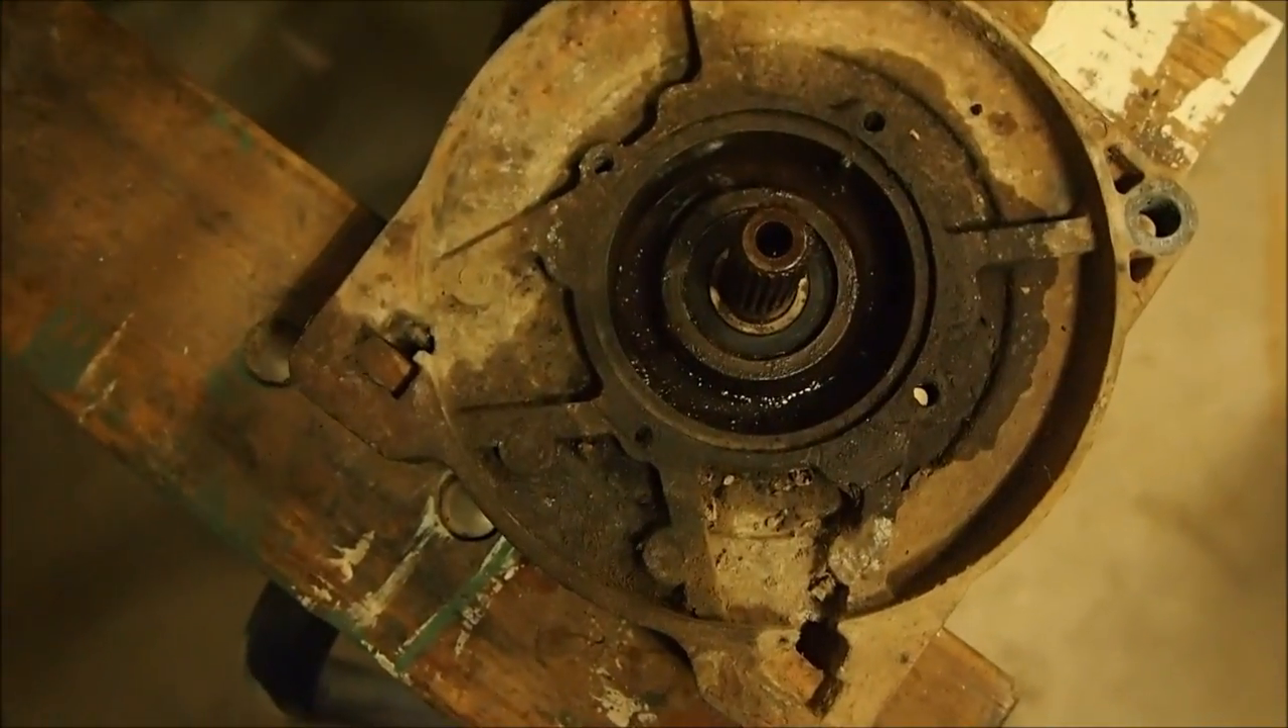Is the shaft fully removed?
No.